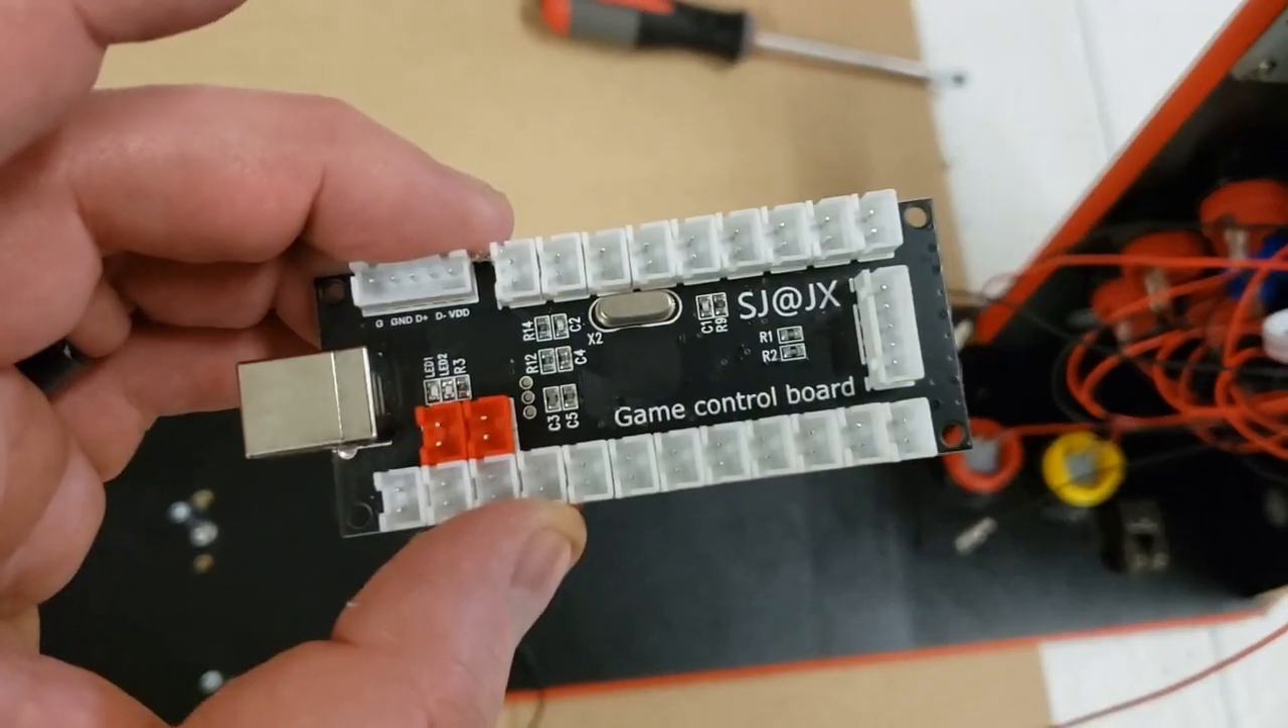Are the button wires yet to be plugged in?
Yes.